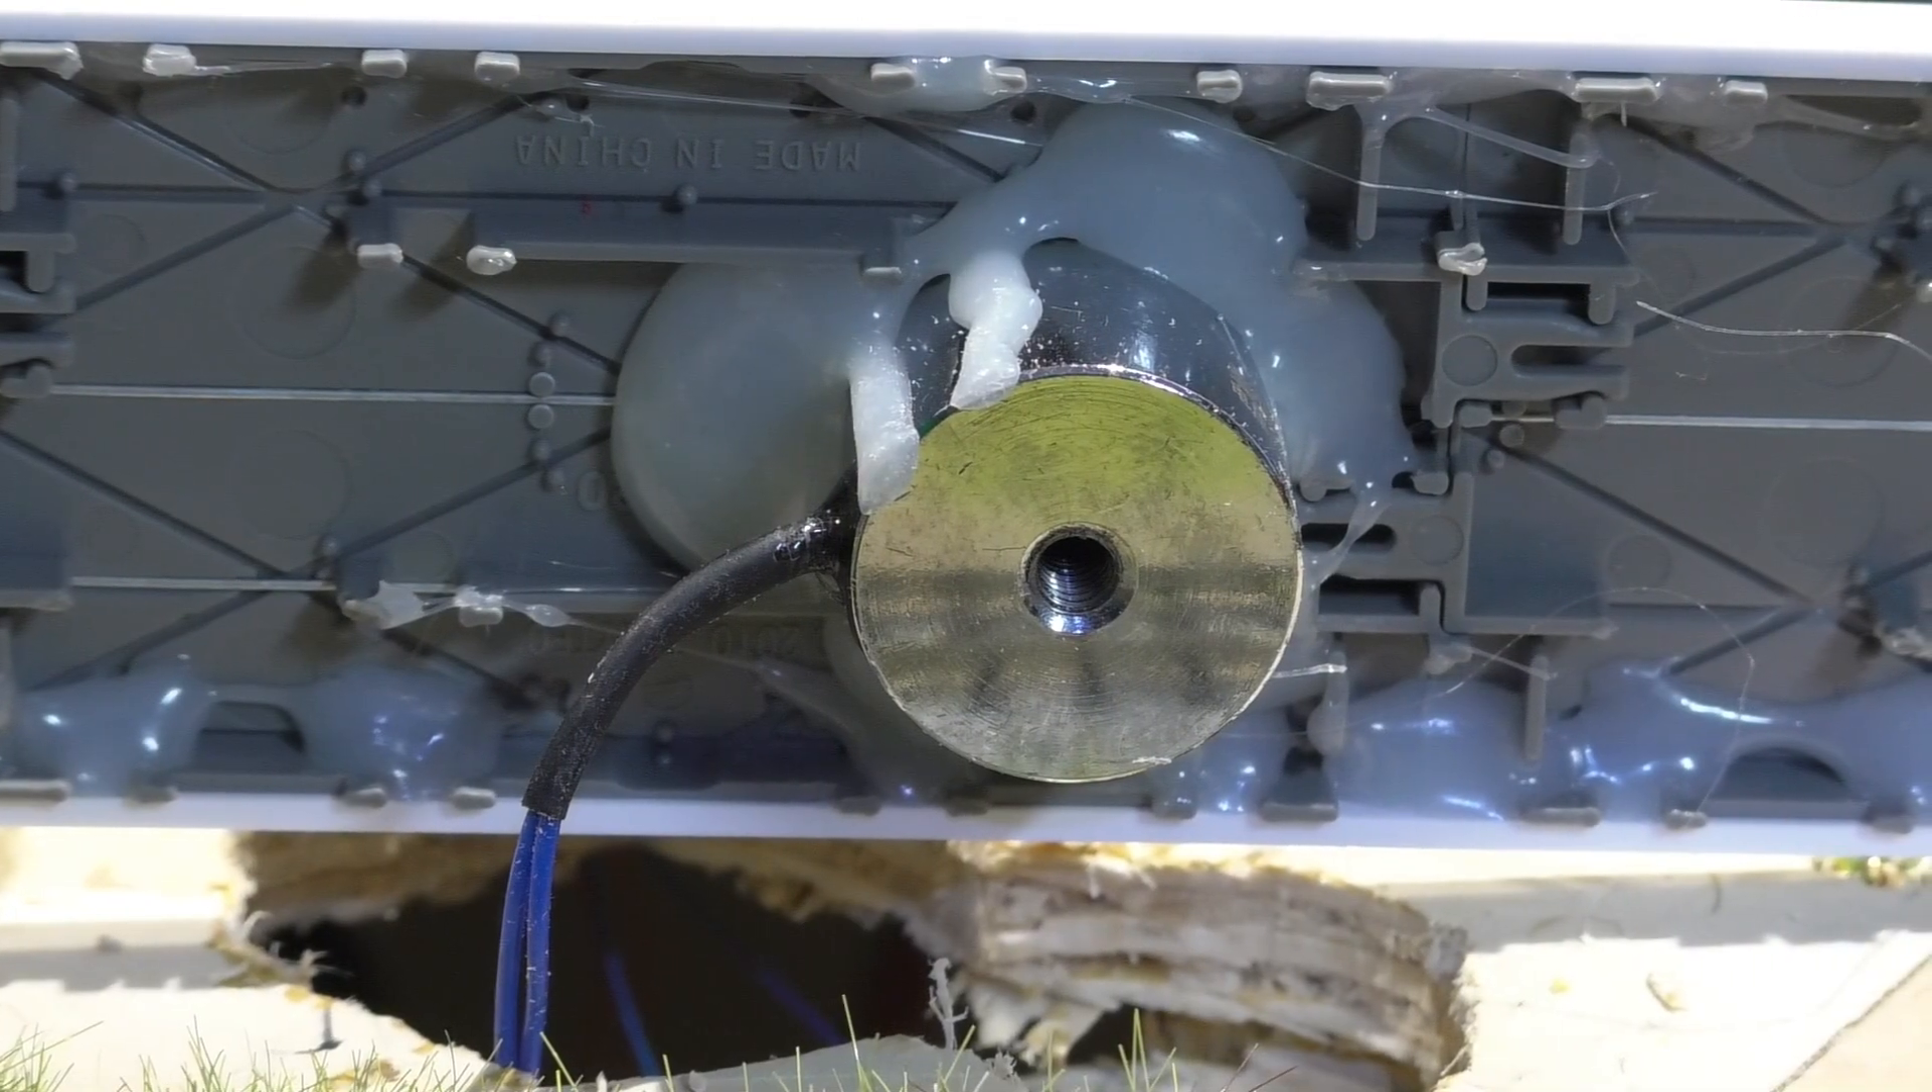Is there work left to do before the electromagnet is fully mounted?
No.